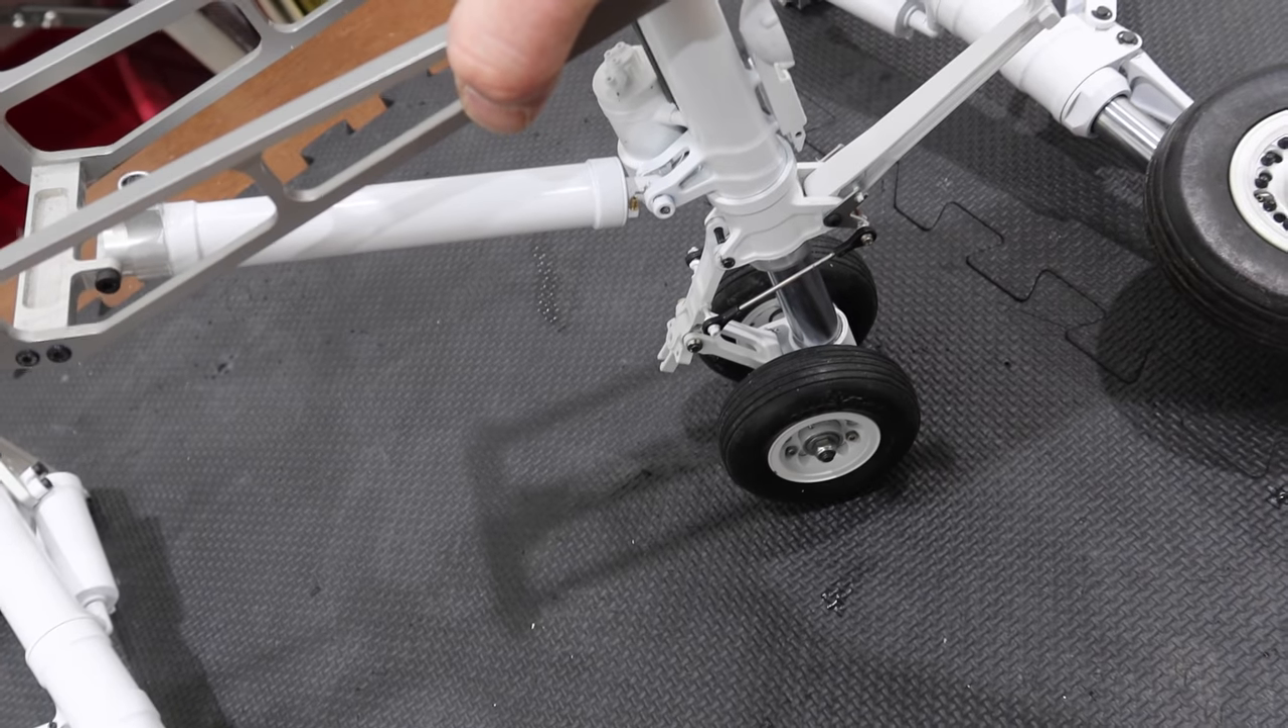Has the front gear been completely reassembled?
Yes.